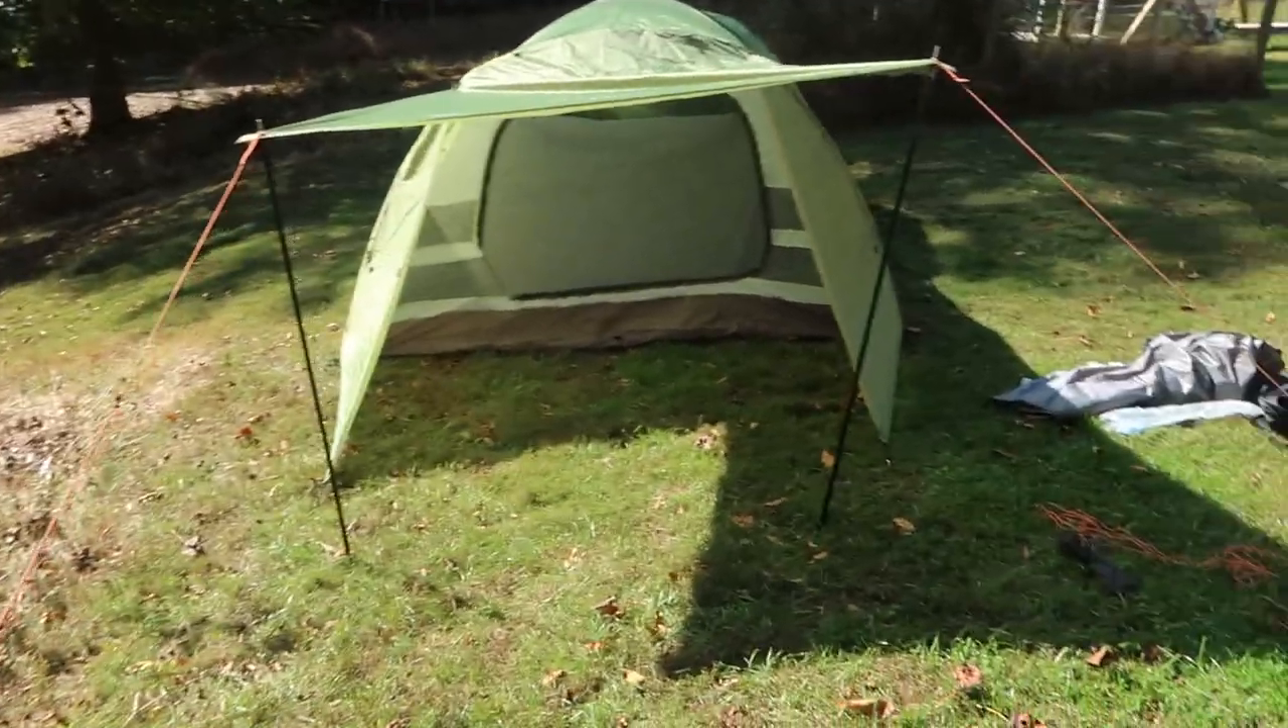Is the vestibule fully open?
Yes.